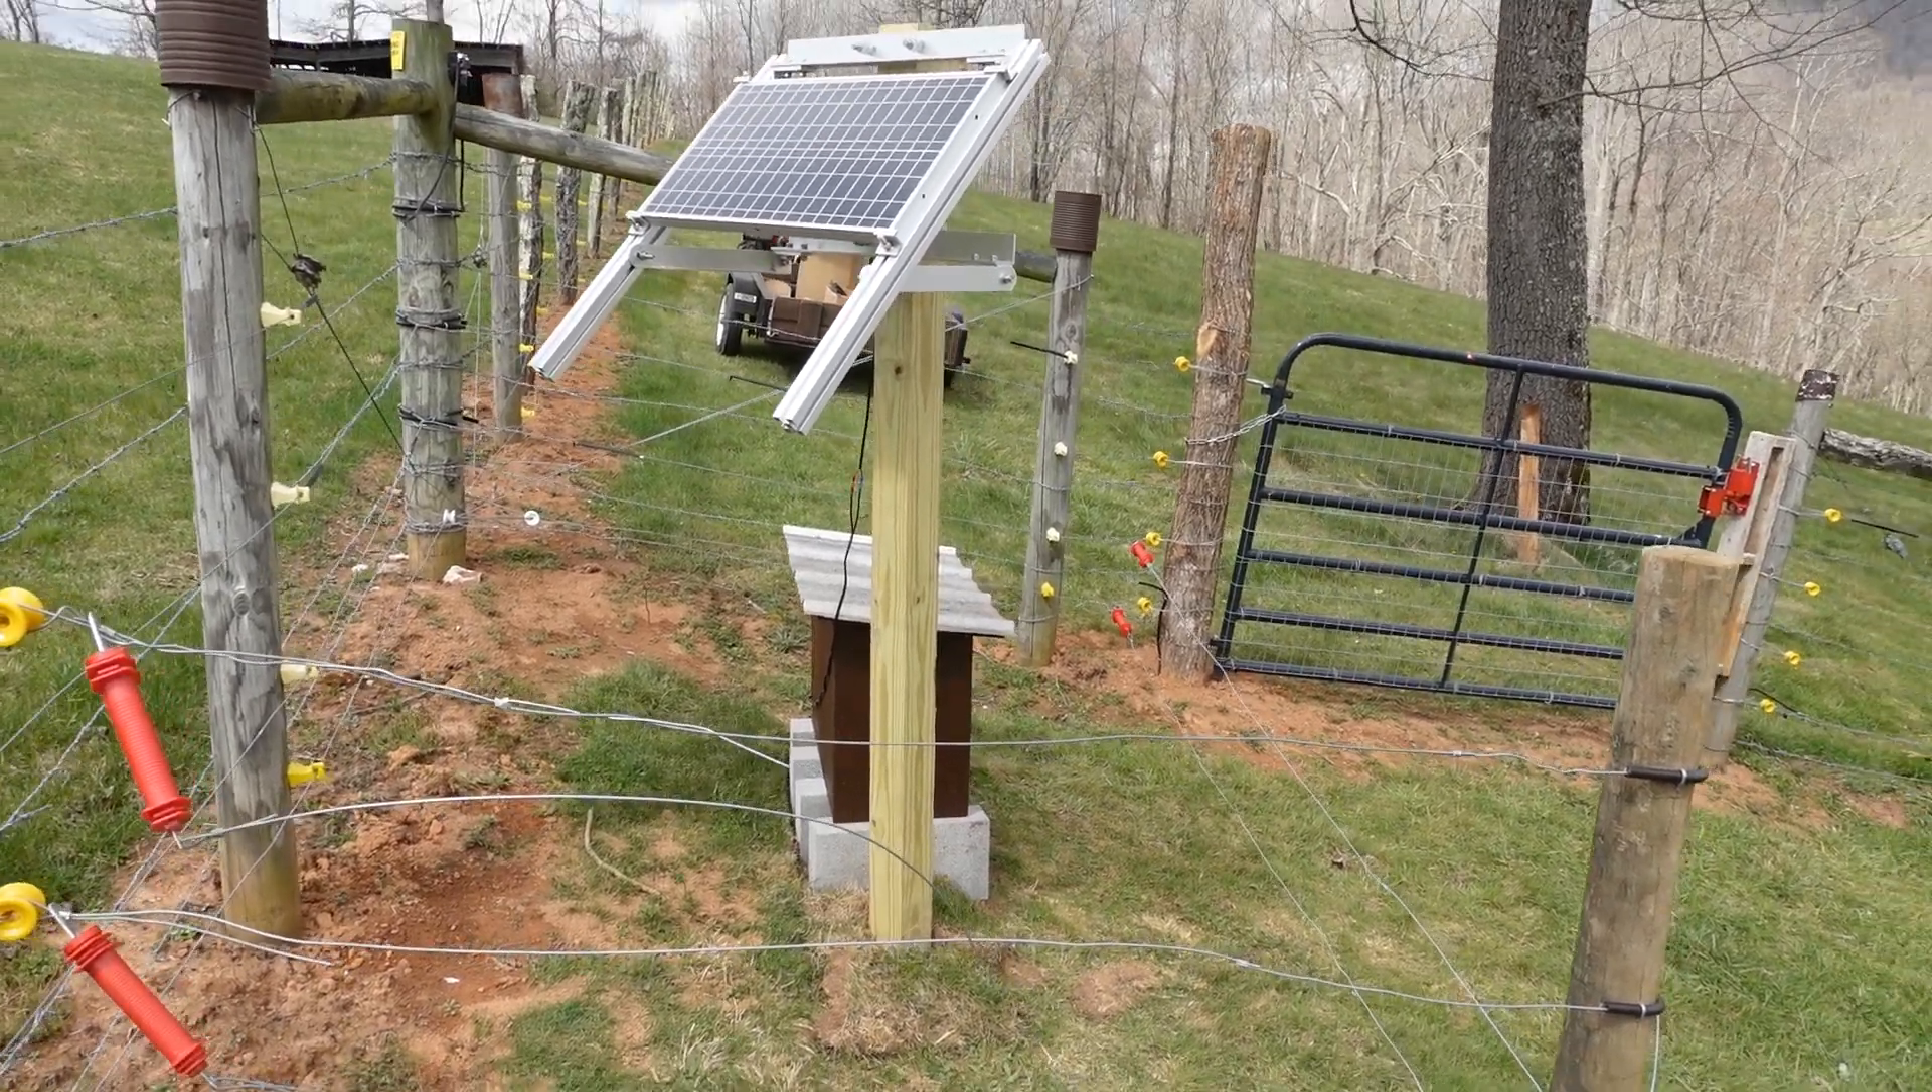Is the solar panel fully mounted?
Yes.